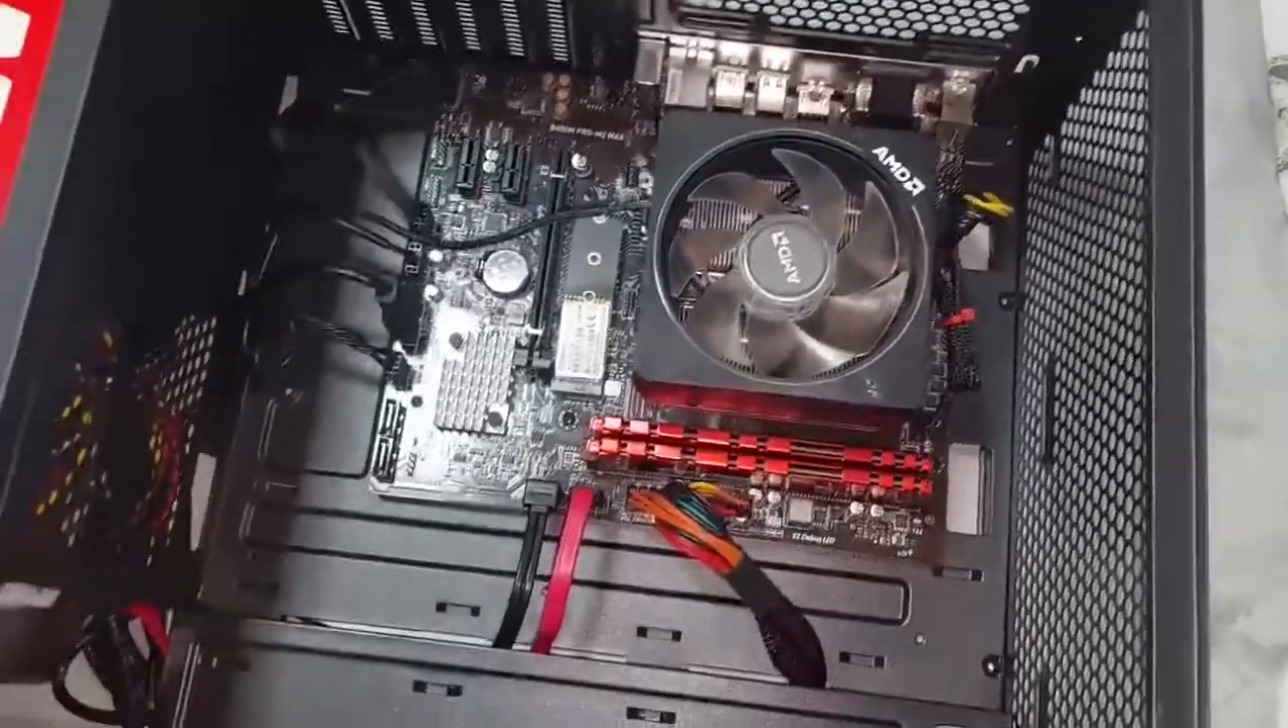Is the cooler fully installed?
Yes.